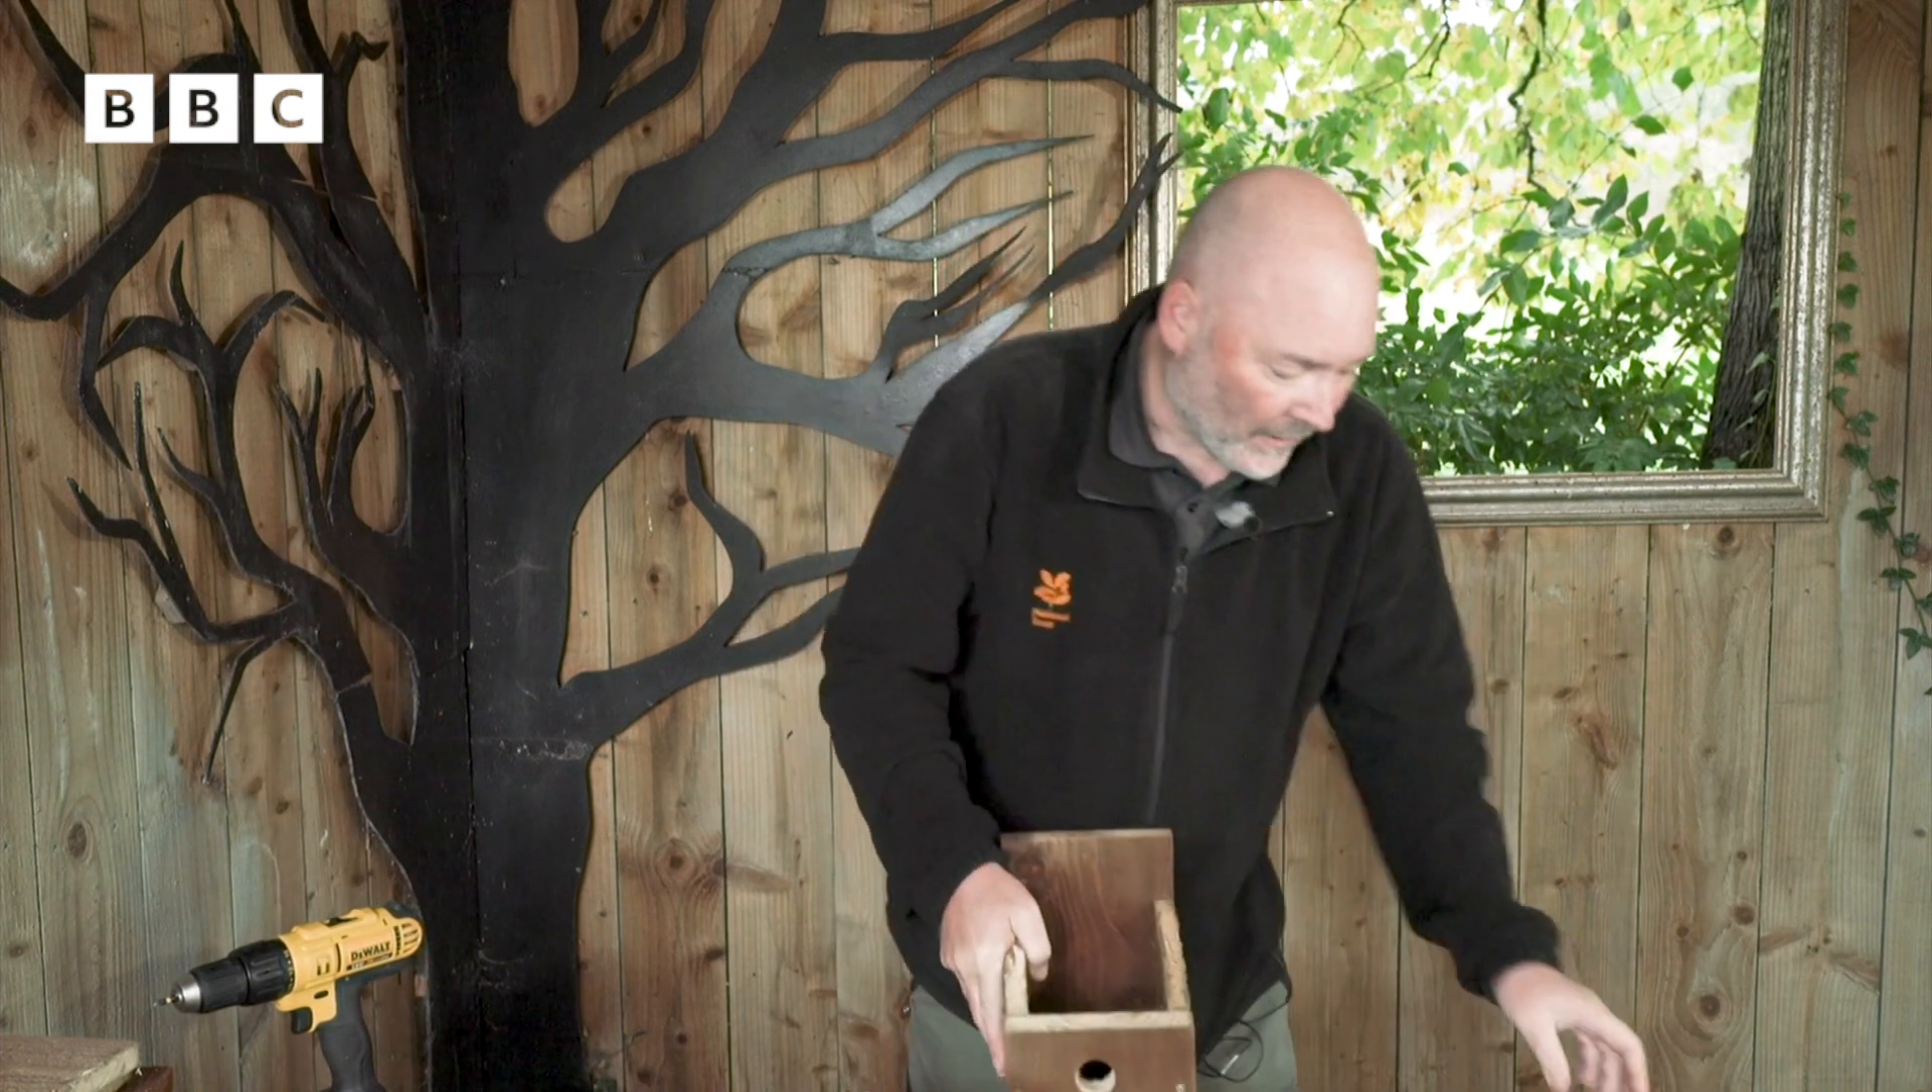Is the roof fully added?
No.